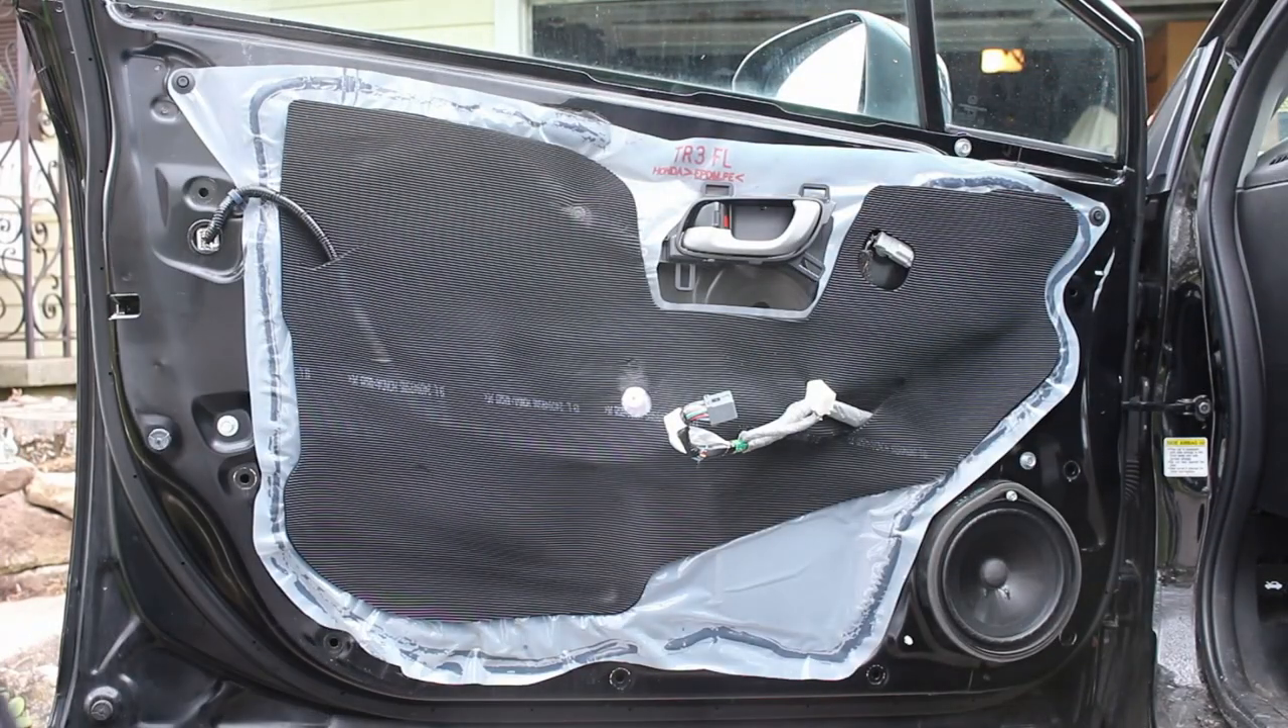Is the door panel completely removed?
Yes.